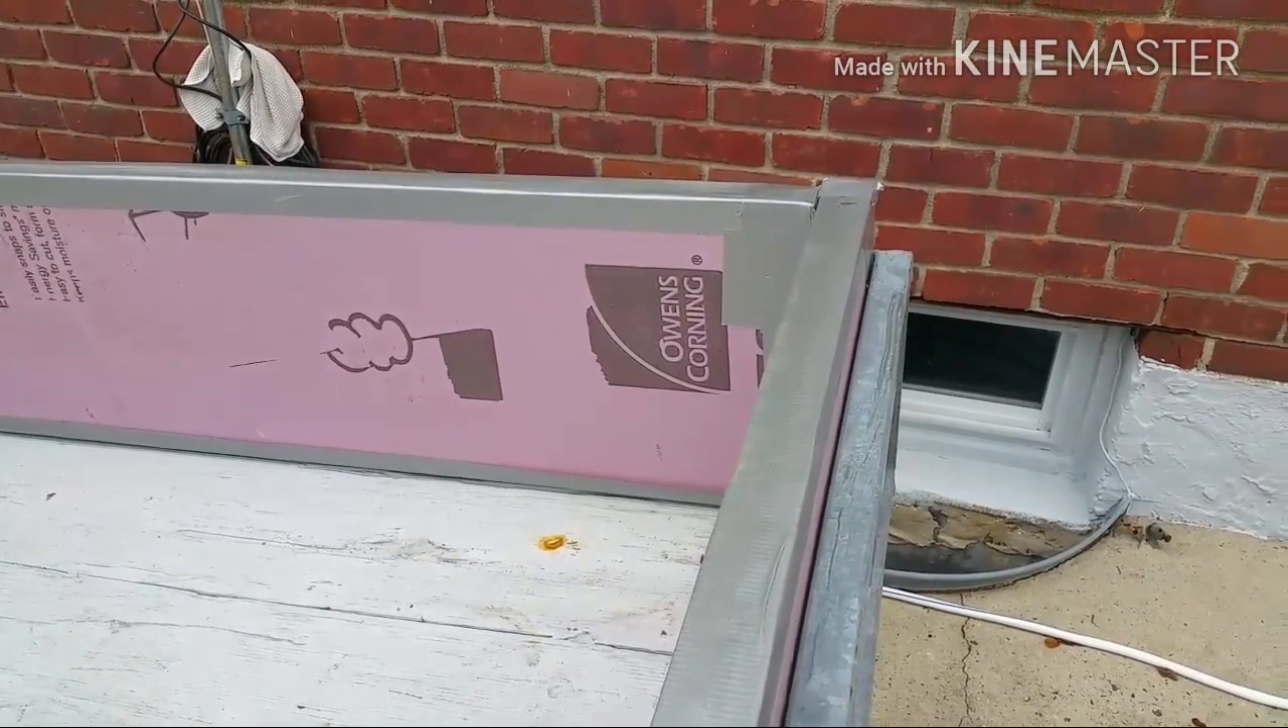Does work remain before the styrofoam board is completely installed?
No.